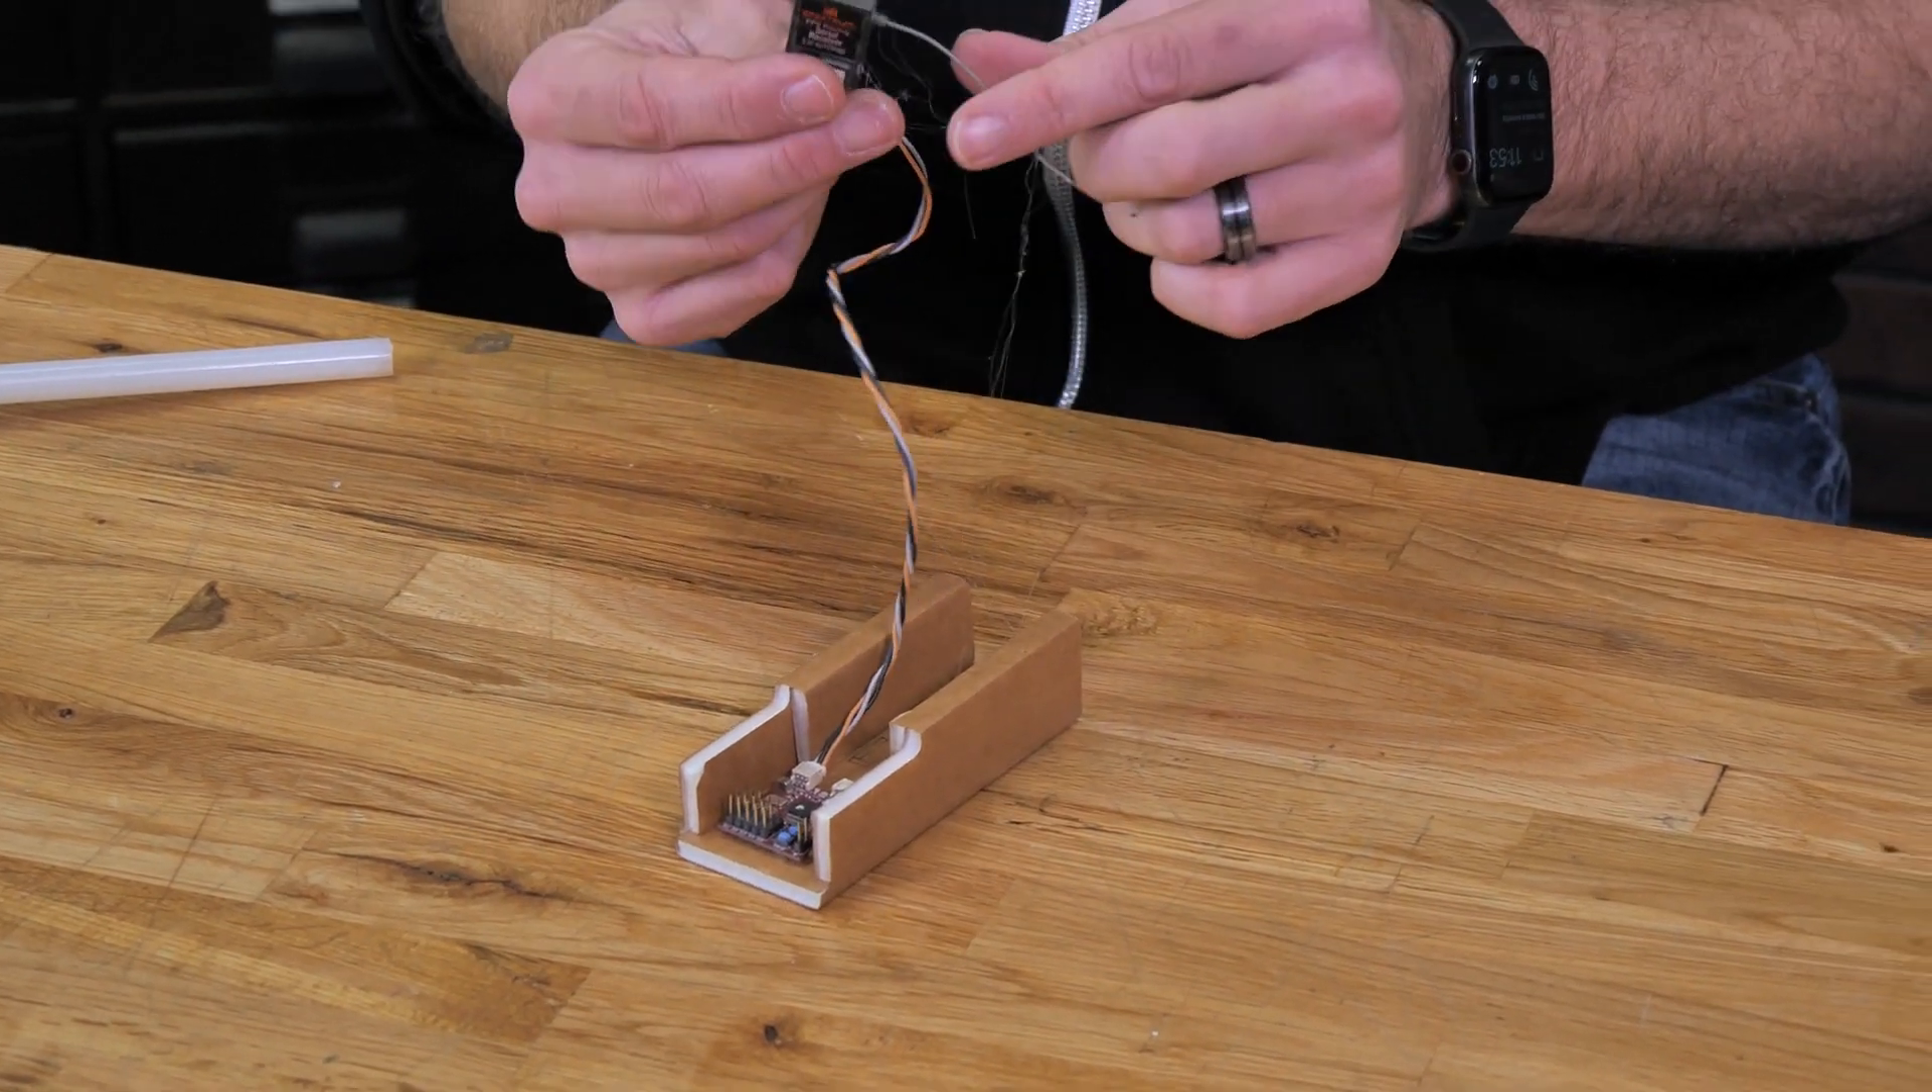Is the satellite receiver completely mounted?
No.